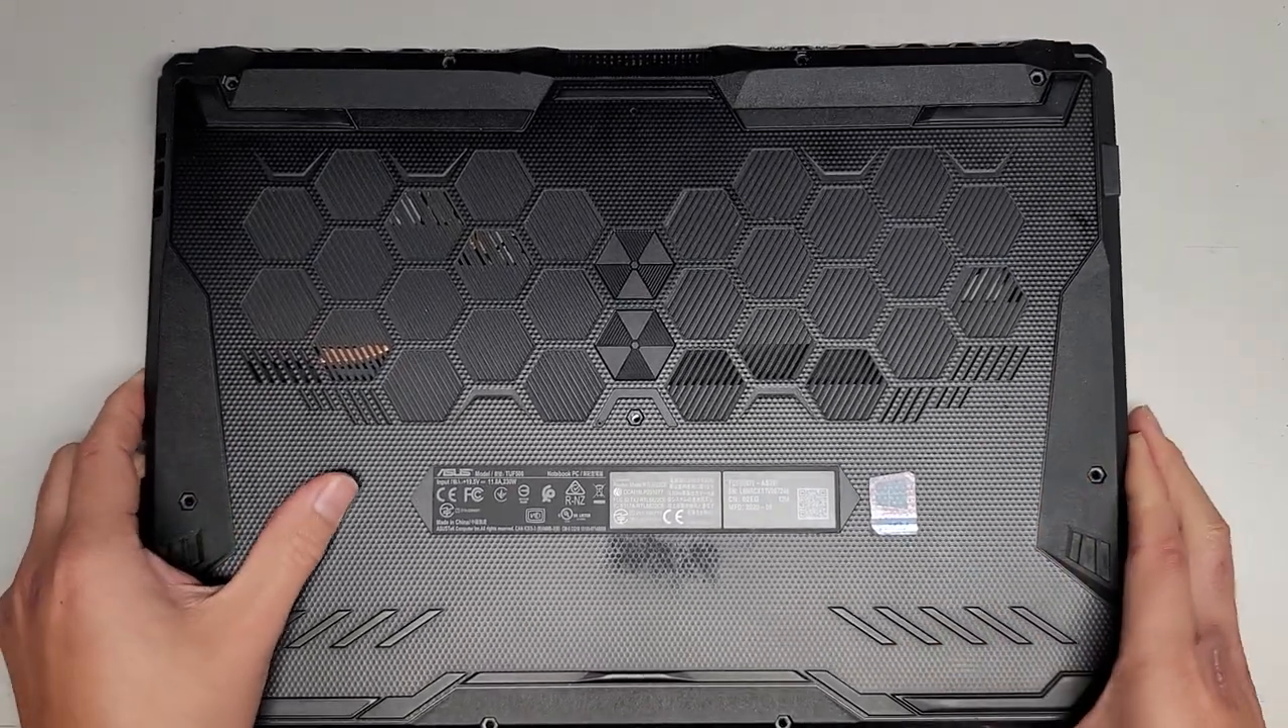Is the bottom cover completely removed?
No.